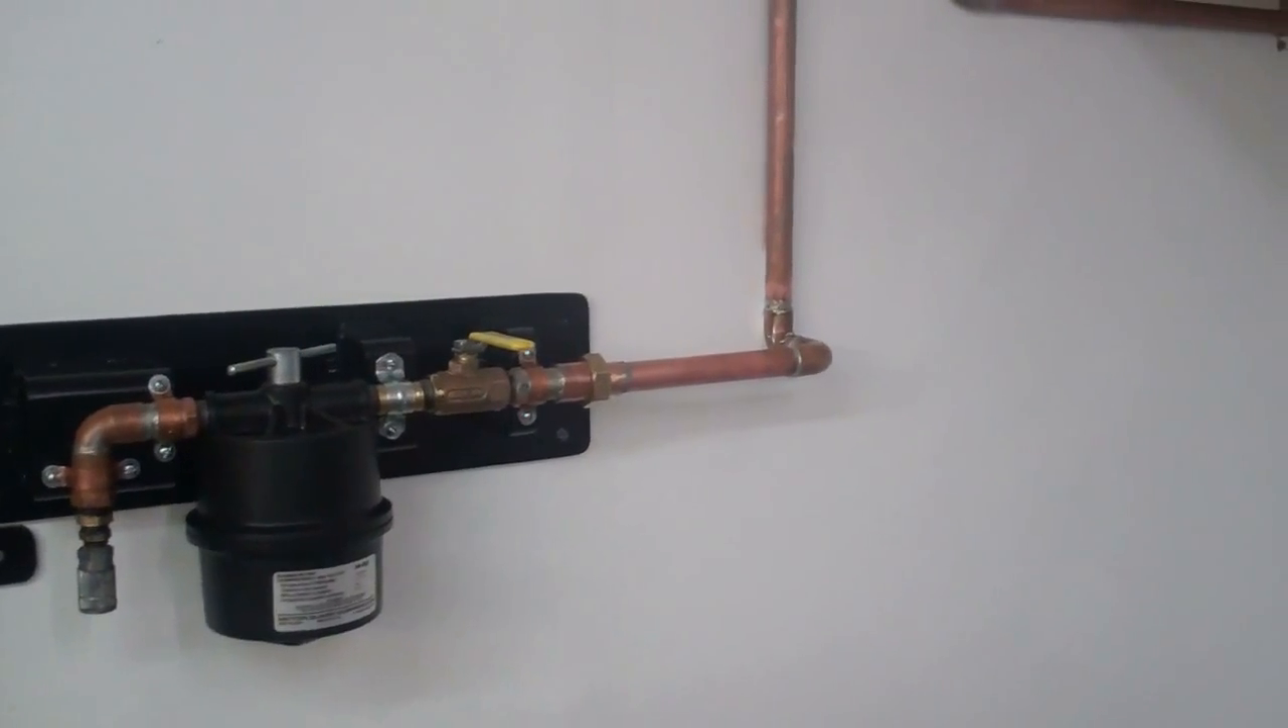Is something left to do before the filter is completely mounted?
No.